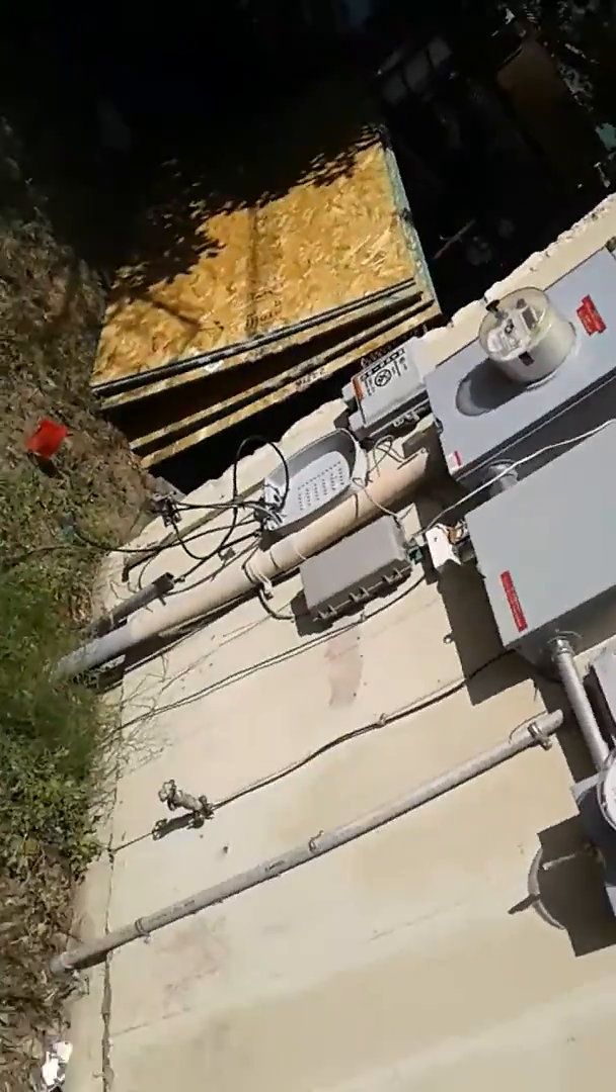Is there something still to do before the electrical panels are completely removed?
Yes.